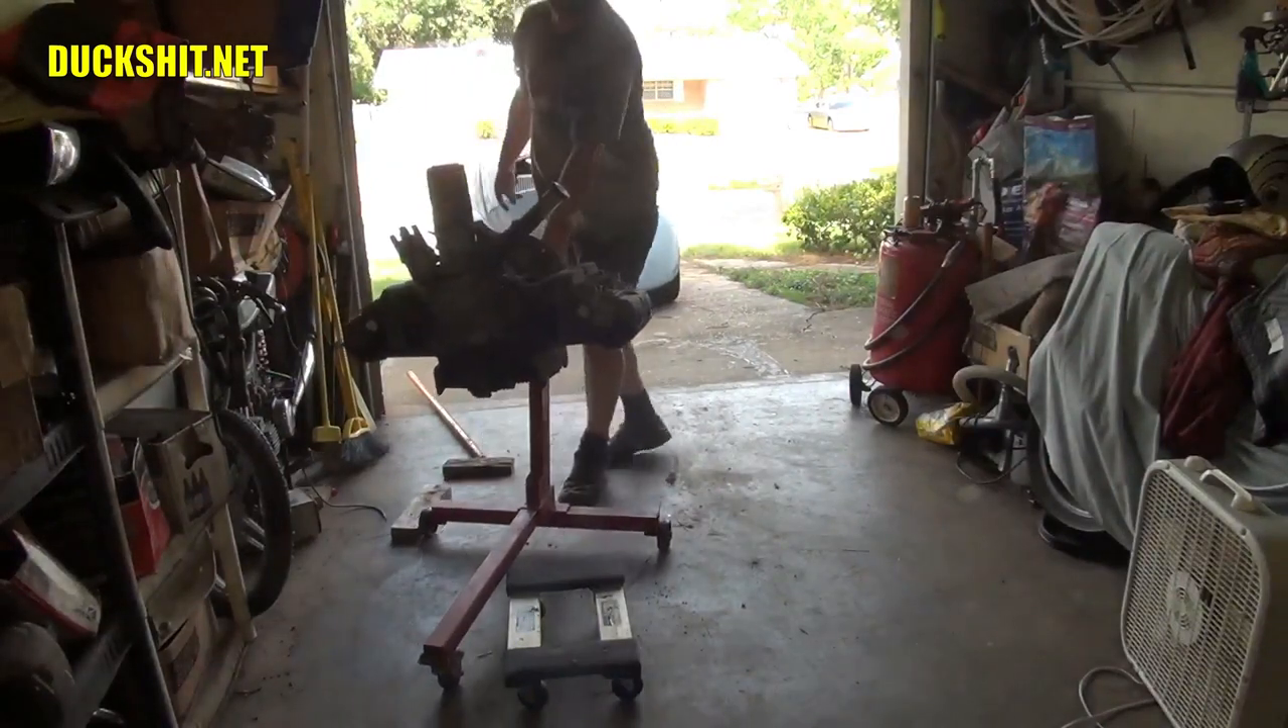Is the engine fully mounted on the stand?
Yes.